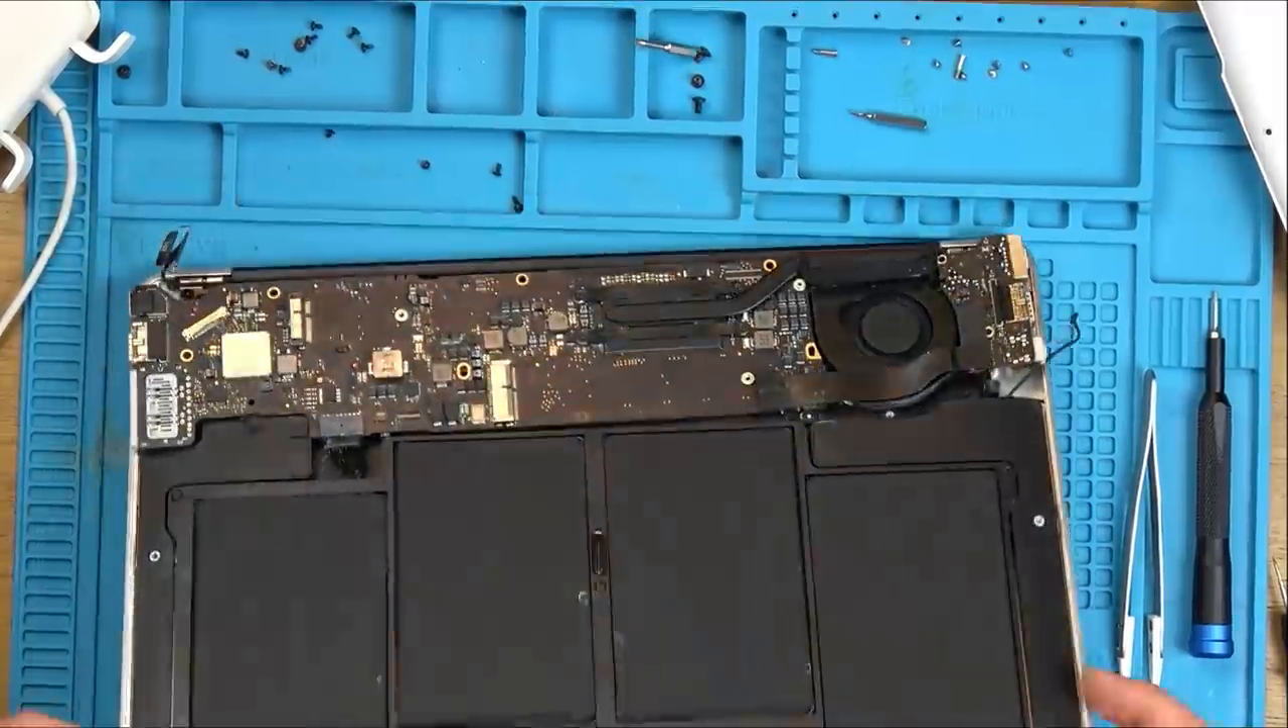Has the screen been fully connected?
No.